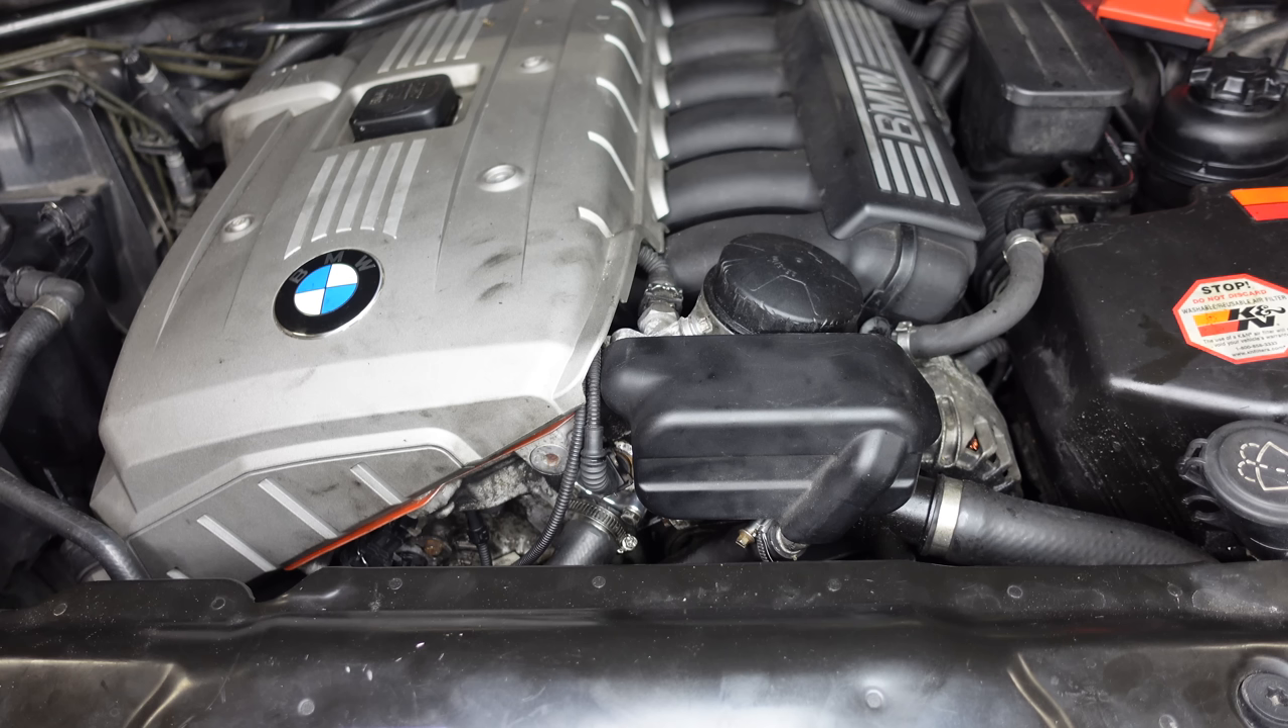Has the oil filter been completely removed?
No.